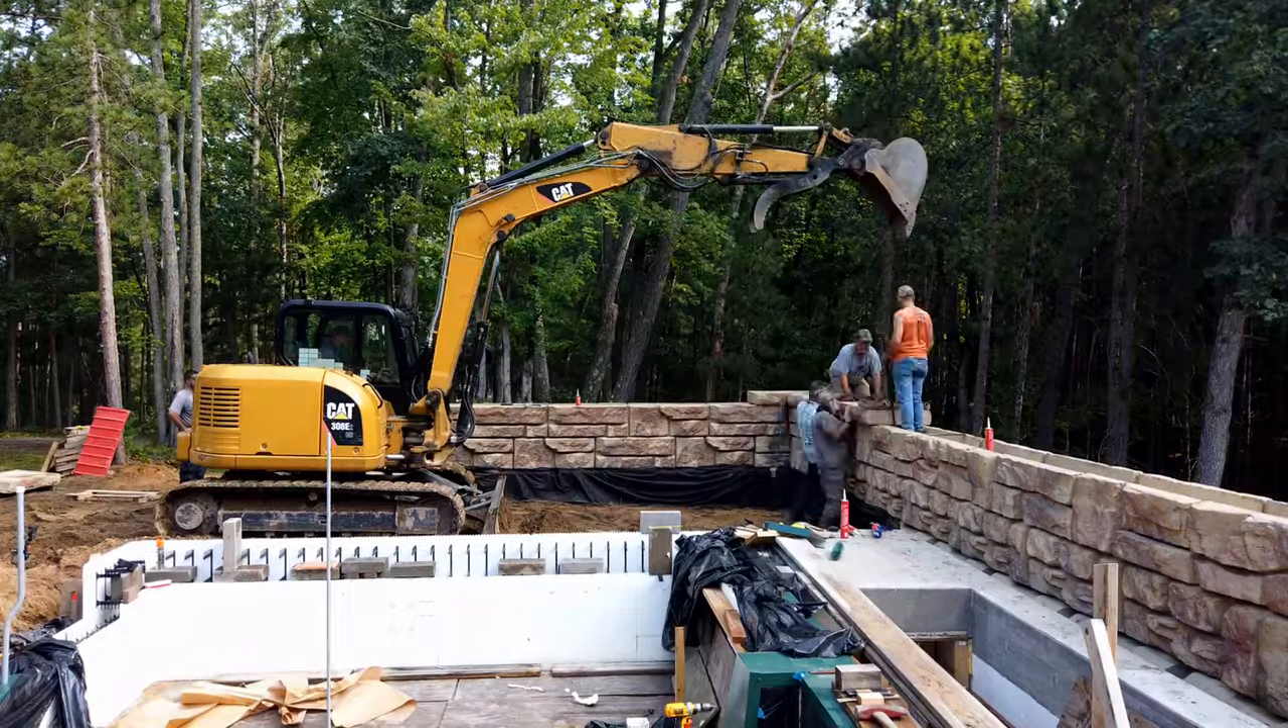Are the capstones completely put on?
No.